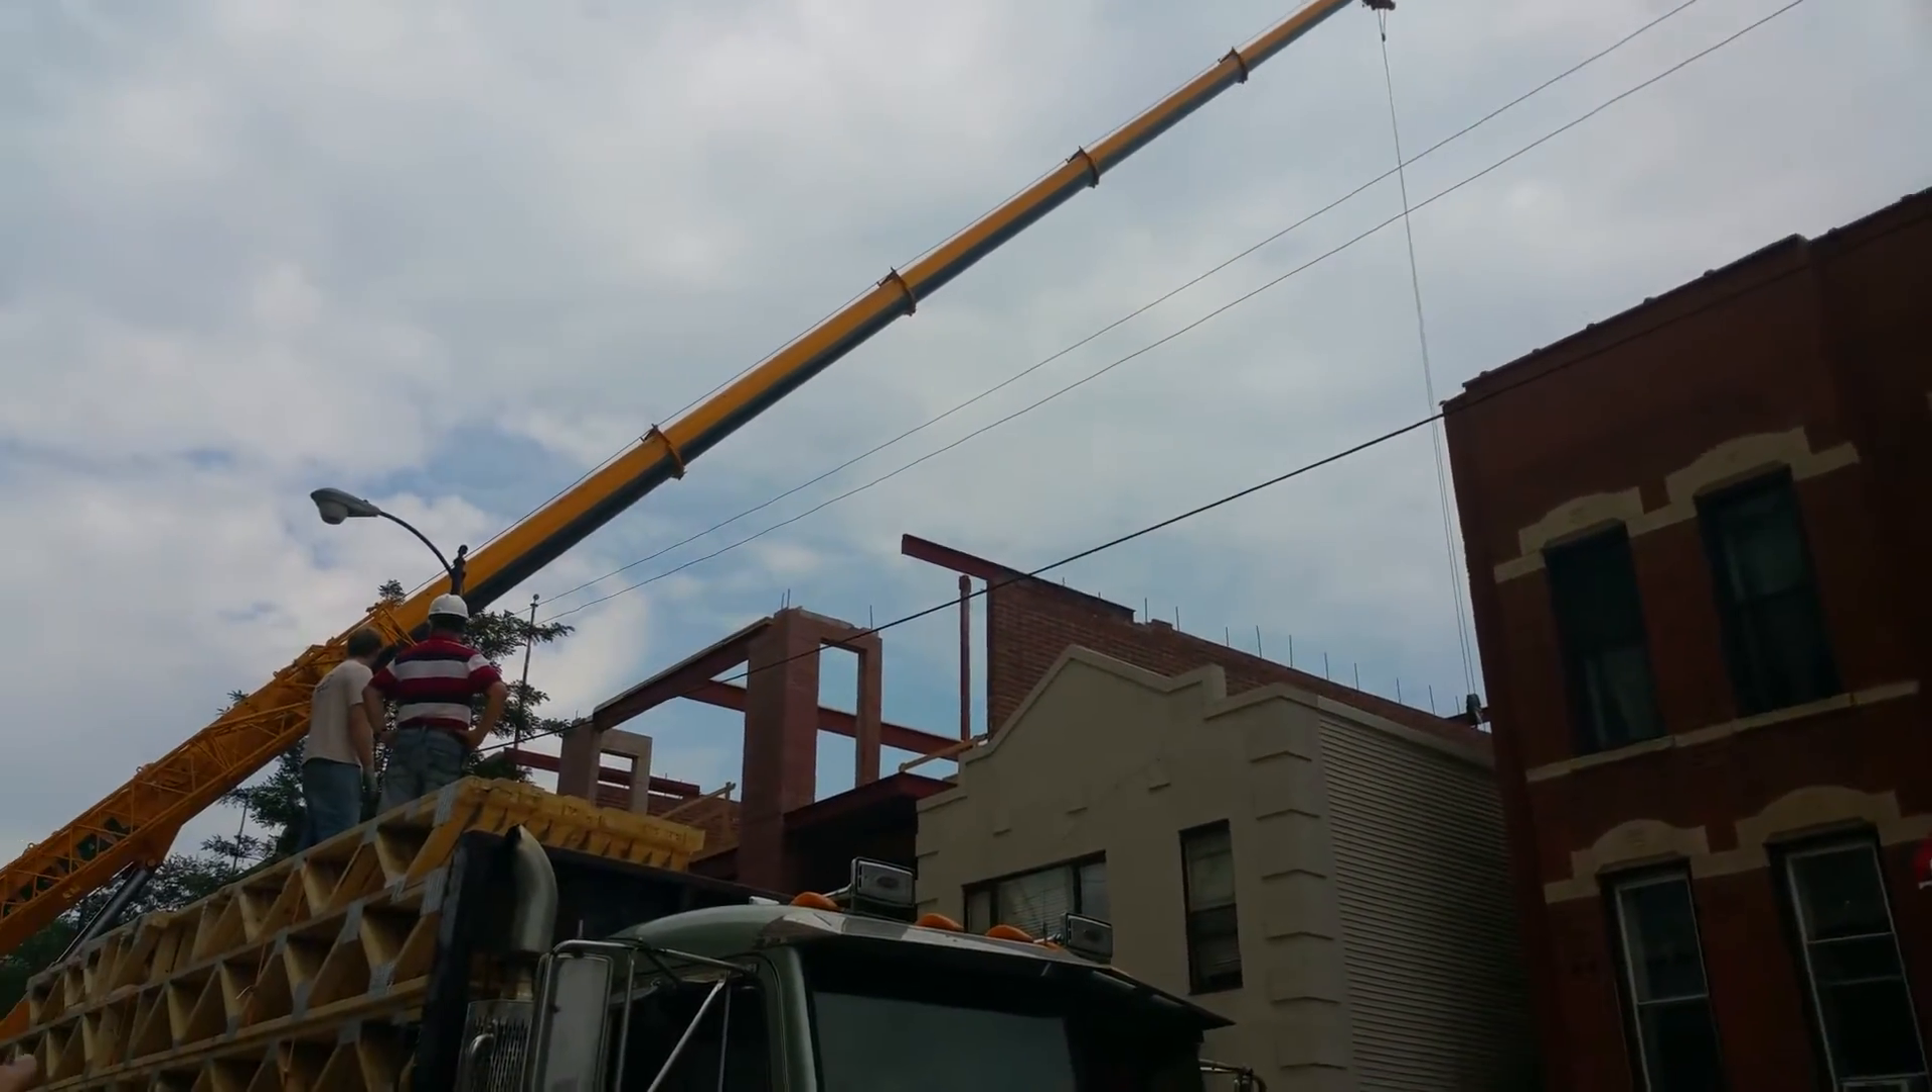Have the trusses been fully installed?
No.